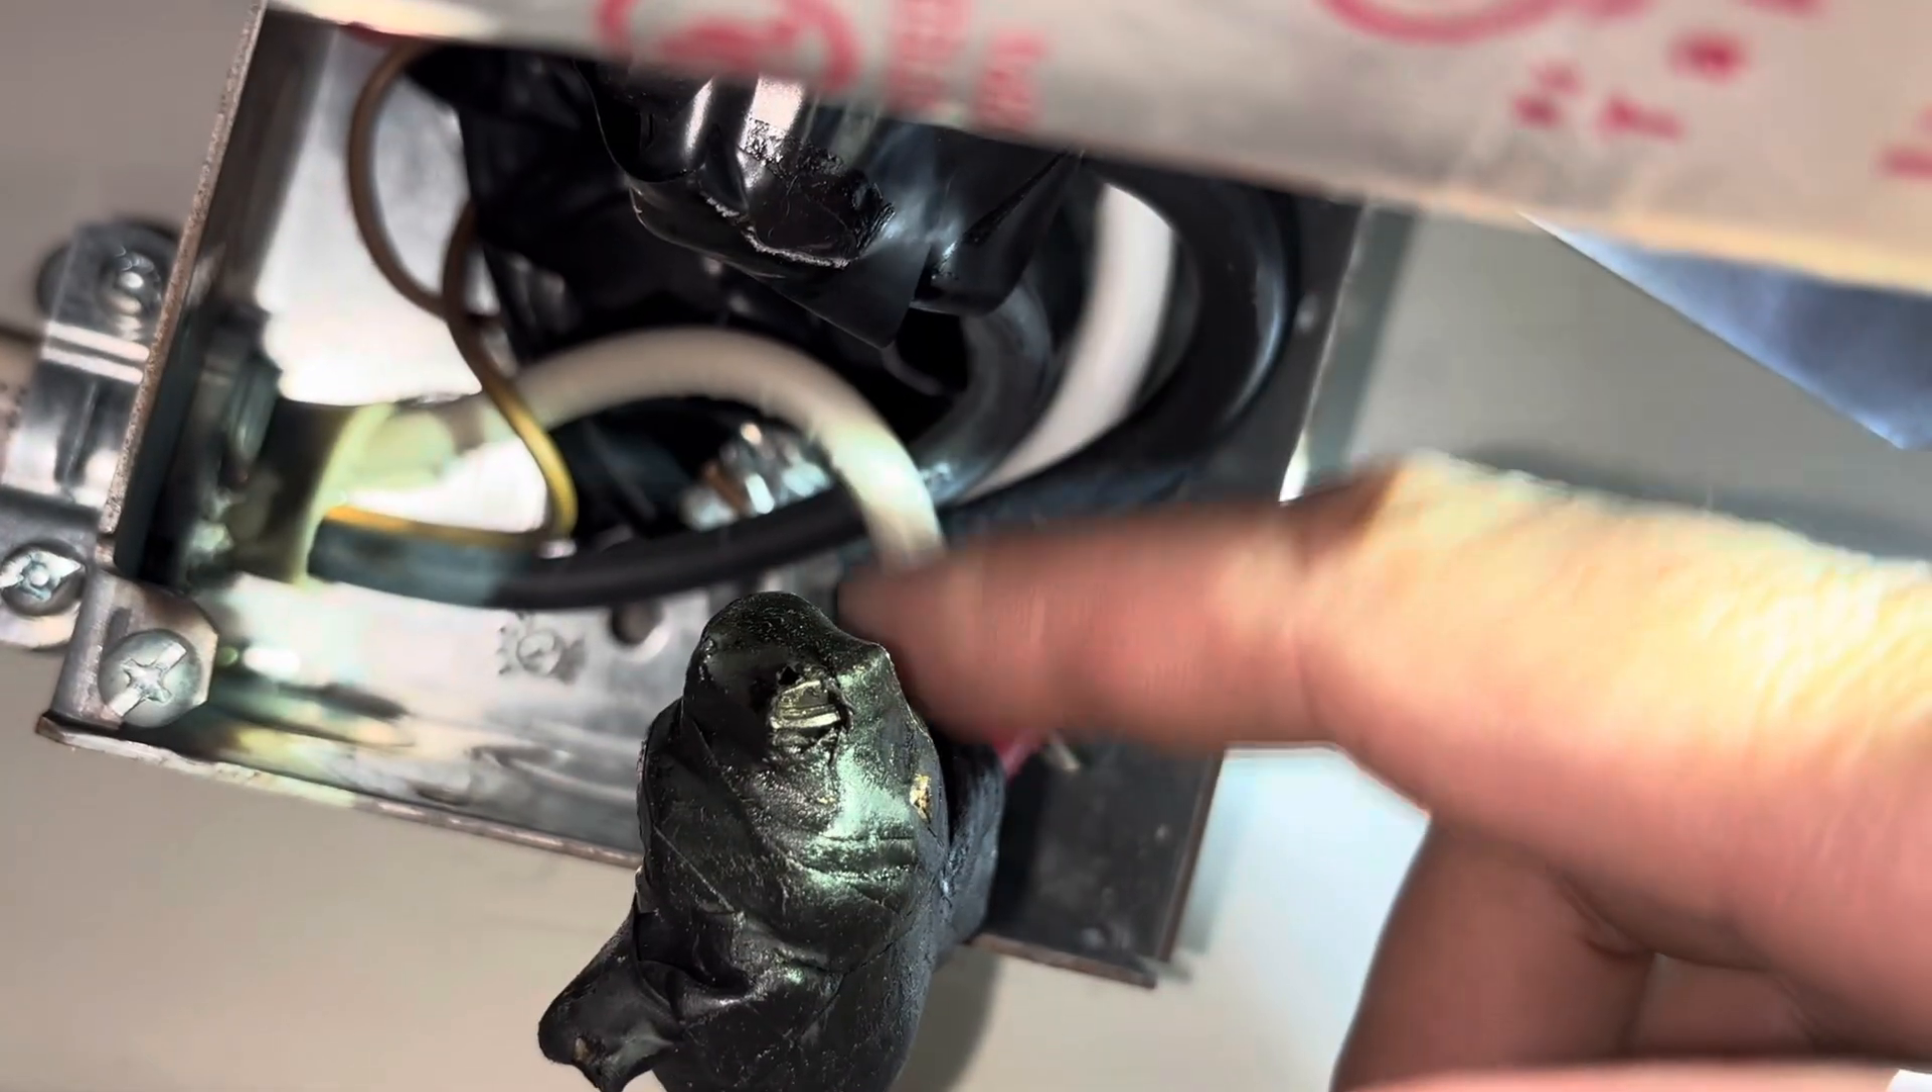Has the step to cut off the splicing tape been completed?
No.